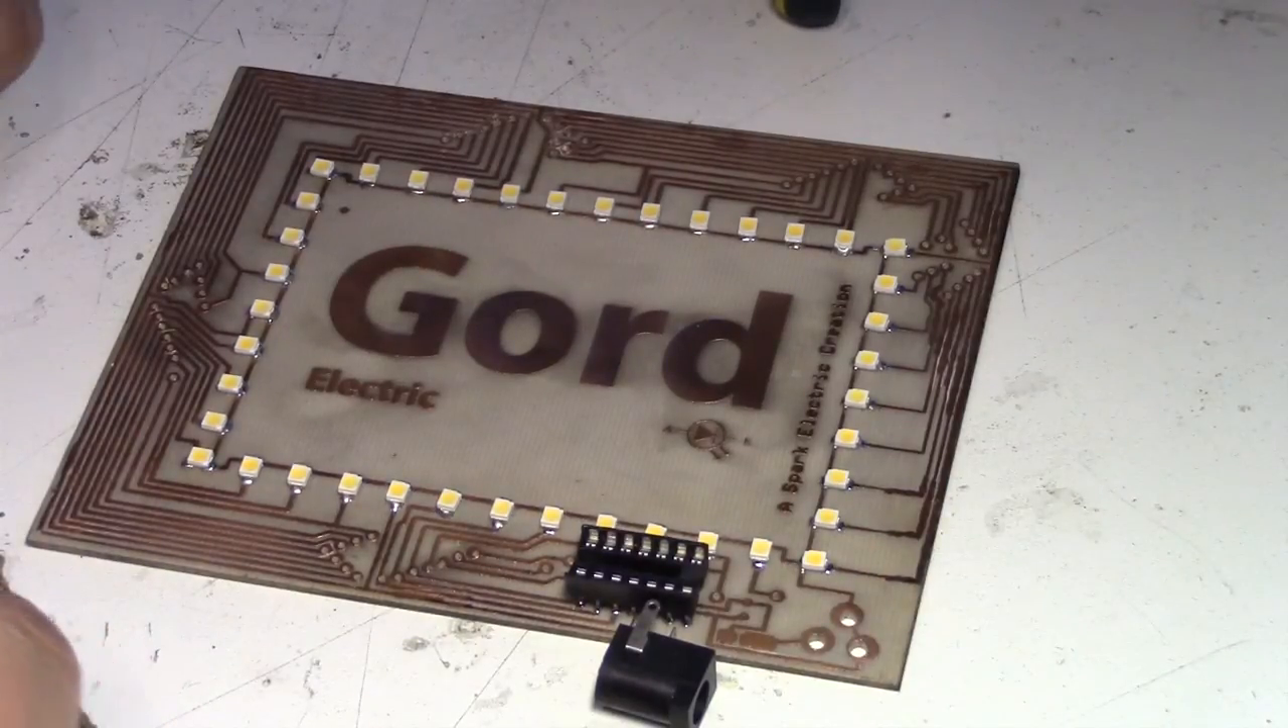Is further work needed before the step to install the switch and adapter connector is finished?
Yes.